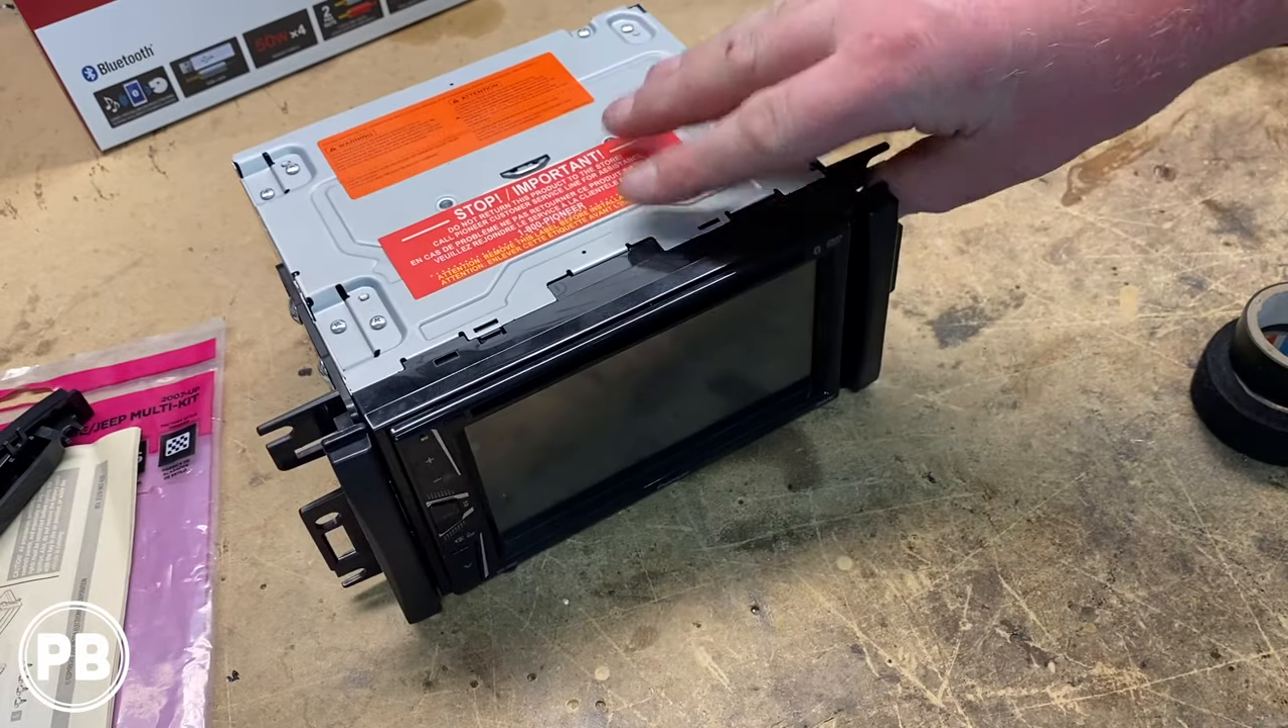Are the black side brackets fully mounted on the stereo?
Yes.